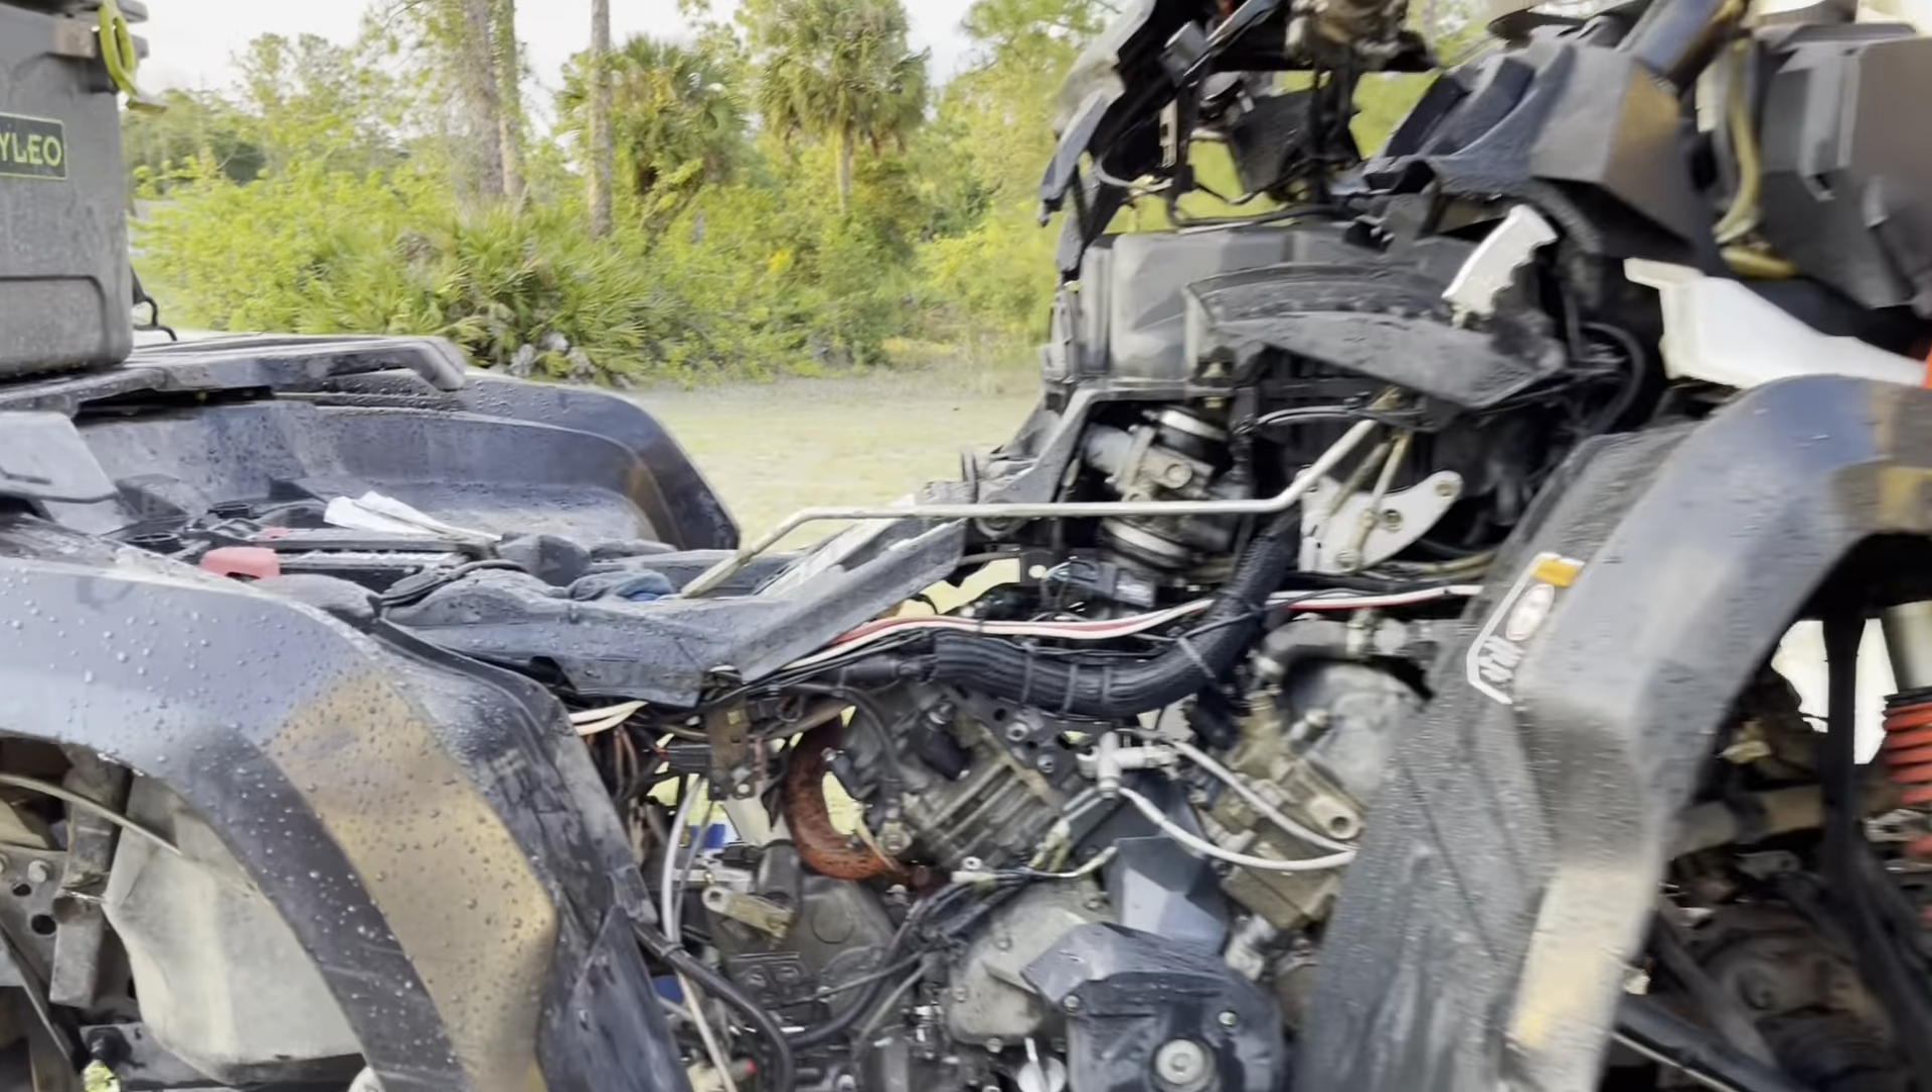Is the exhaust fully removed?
No.